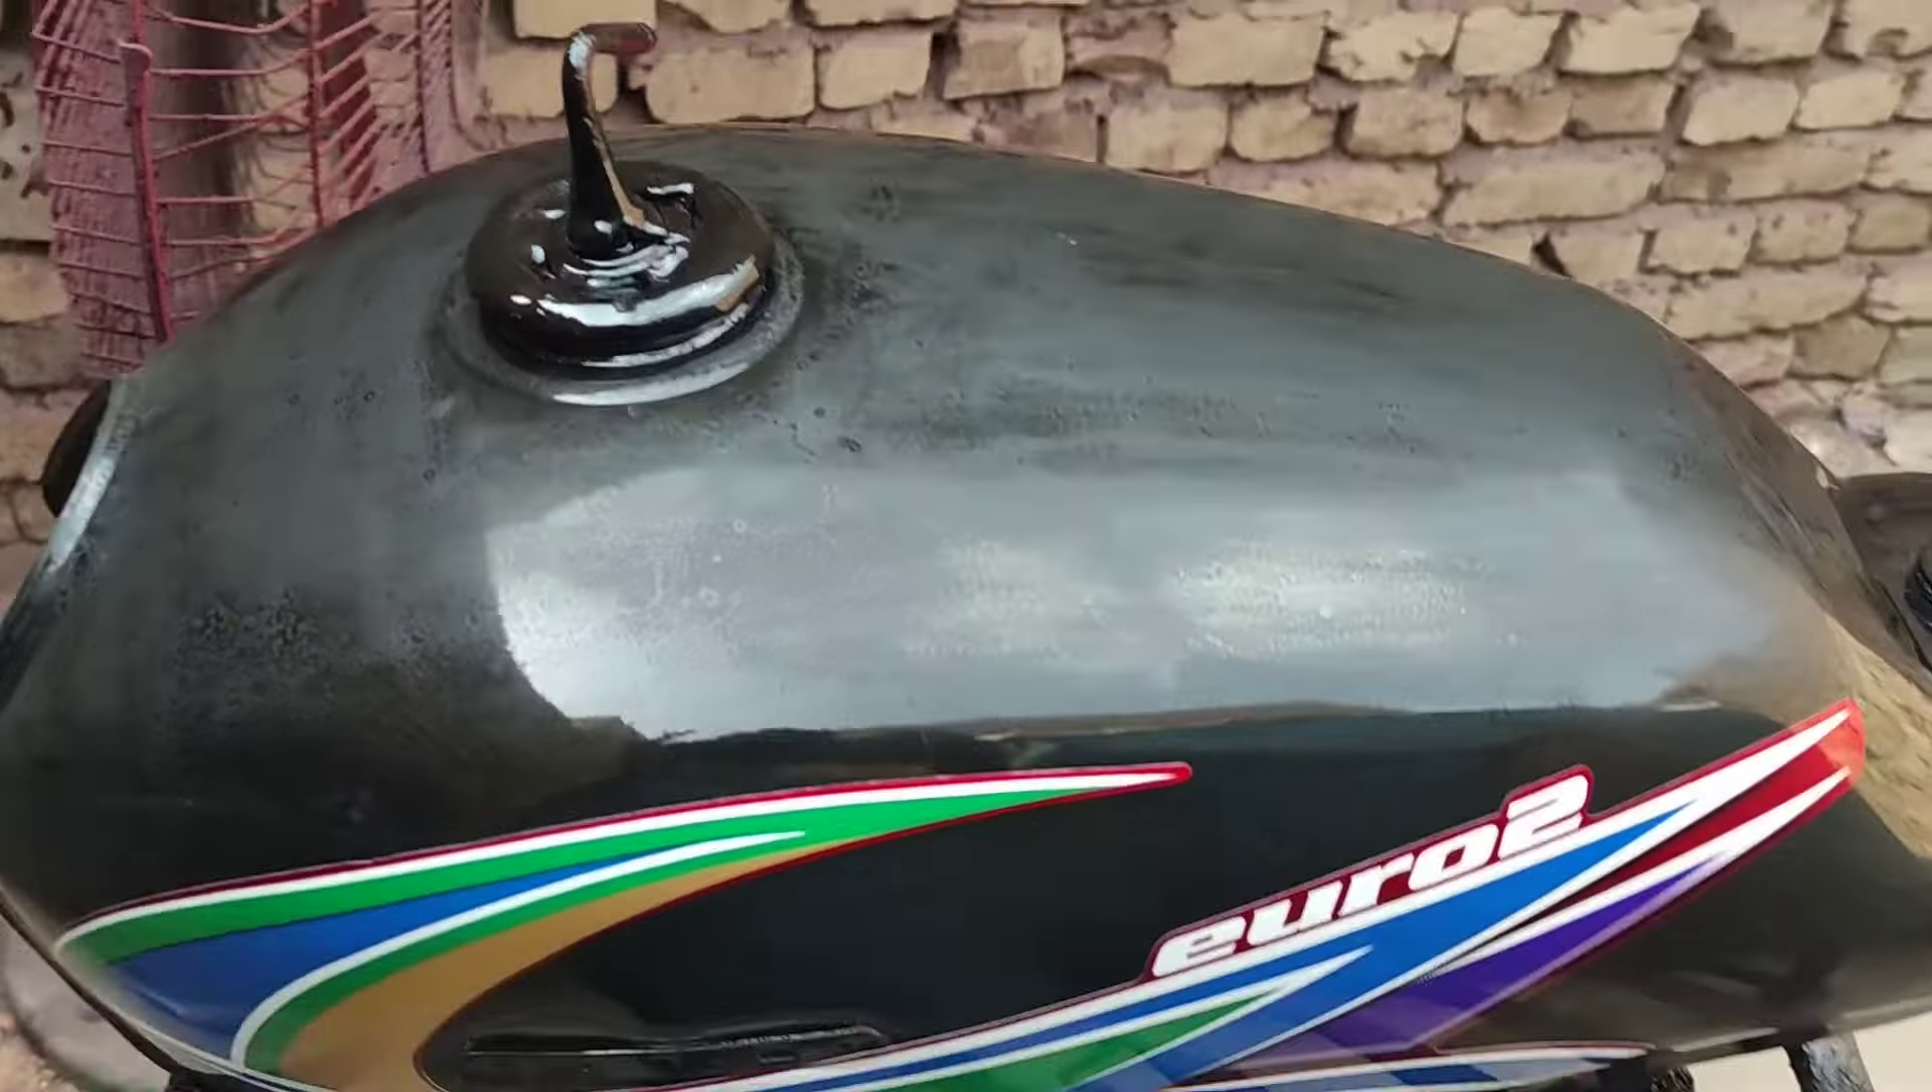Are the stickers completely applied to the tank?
Yes.